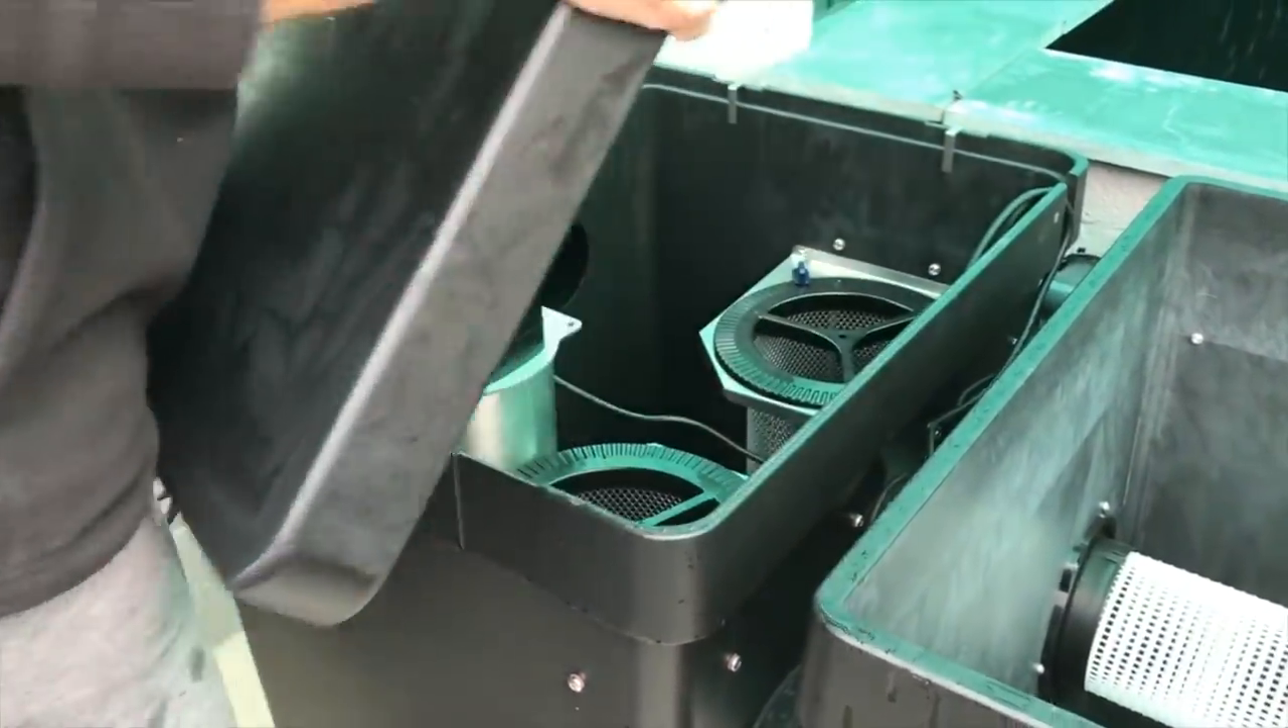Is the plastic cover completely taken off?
Yes.